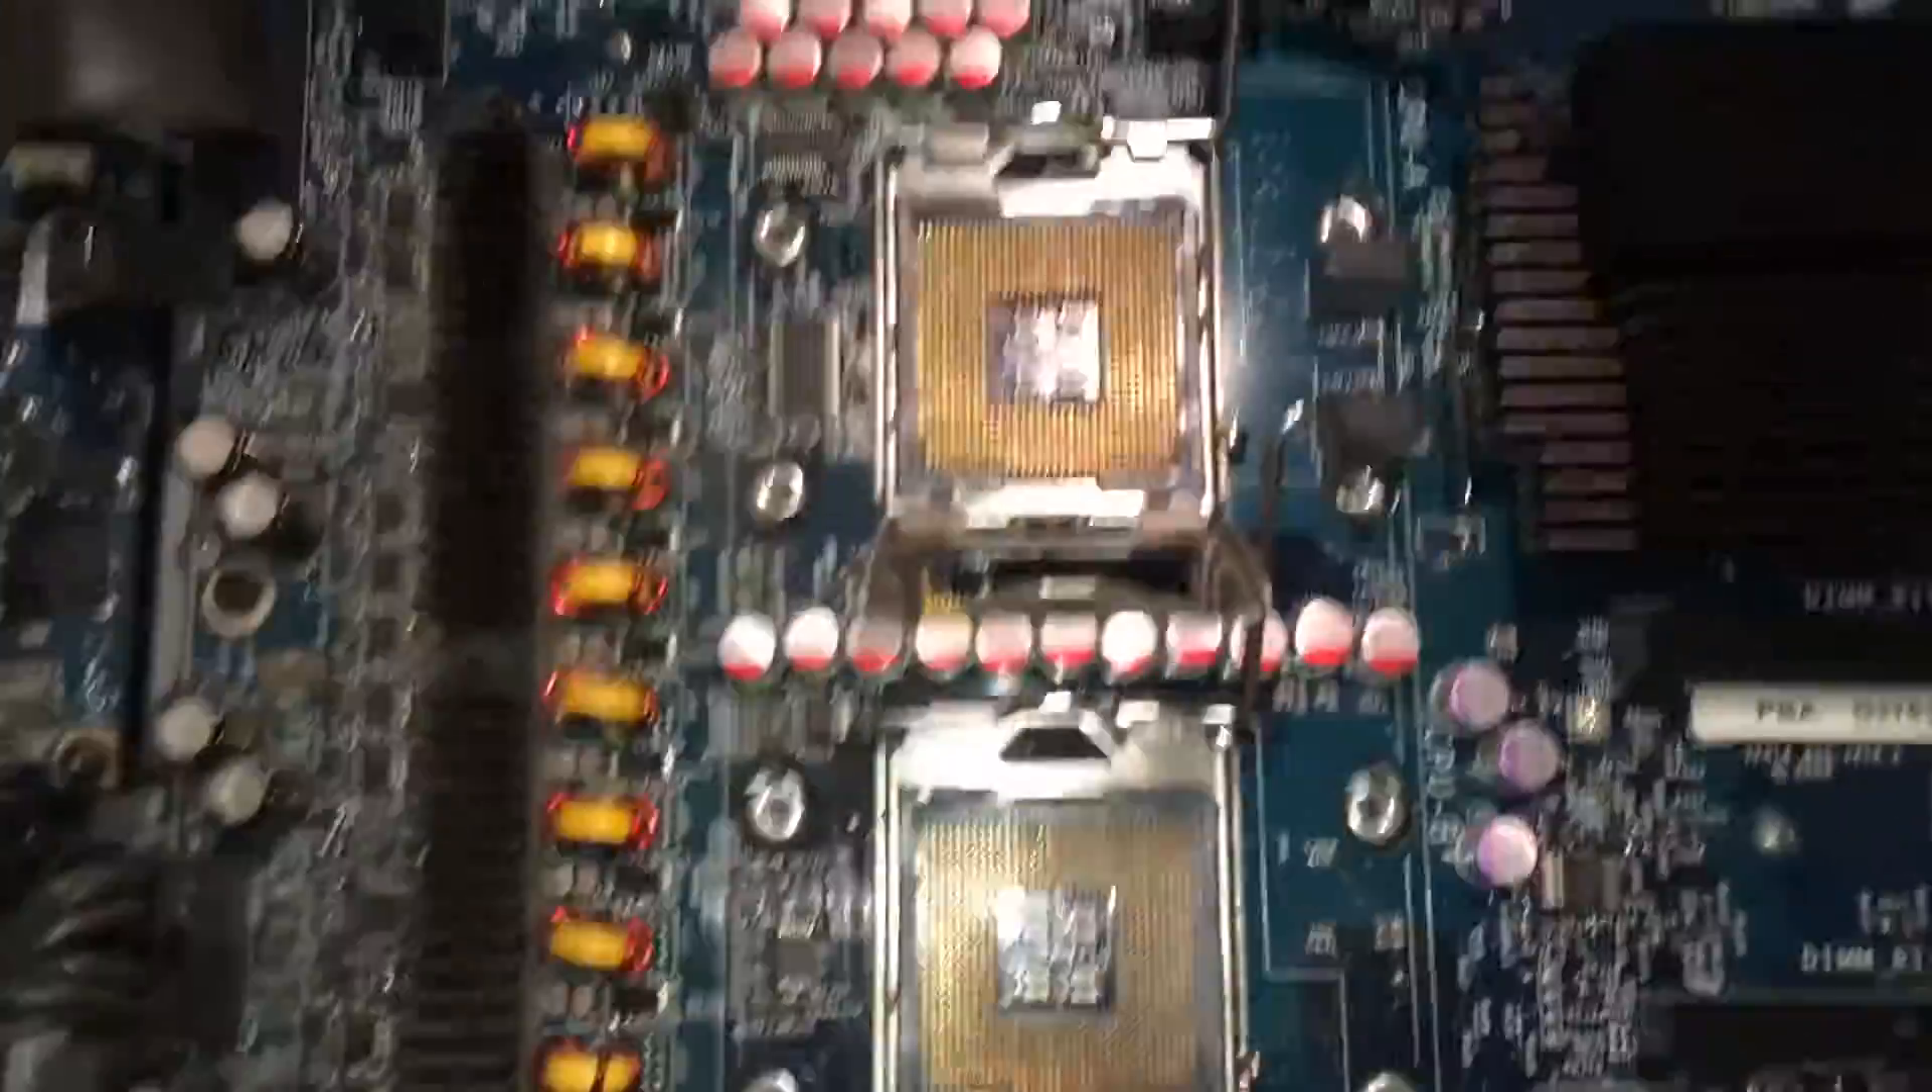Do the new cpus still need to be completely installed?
Yes.